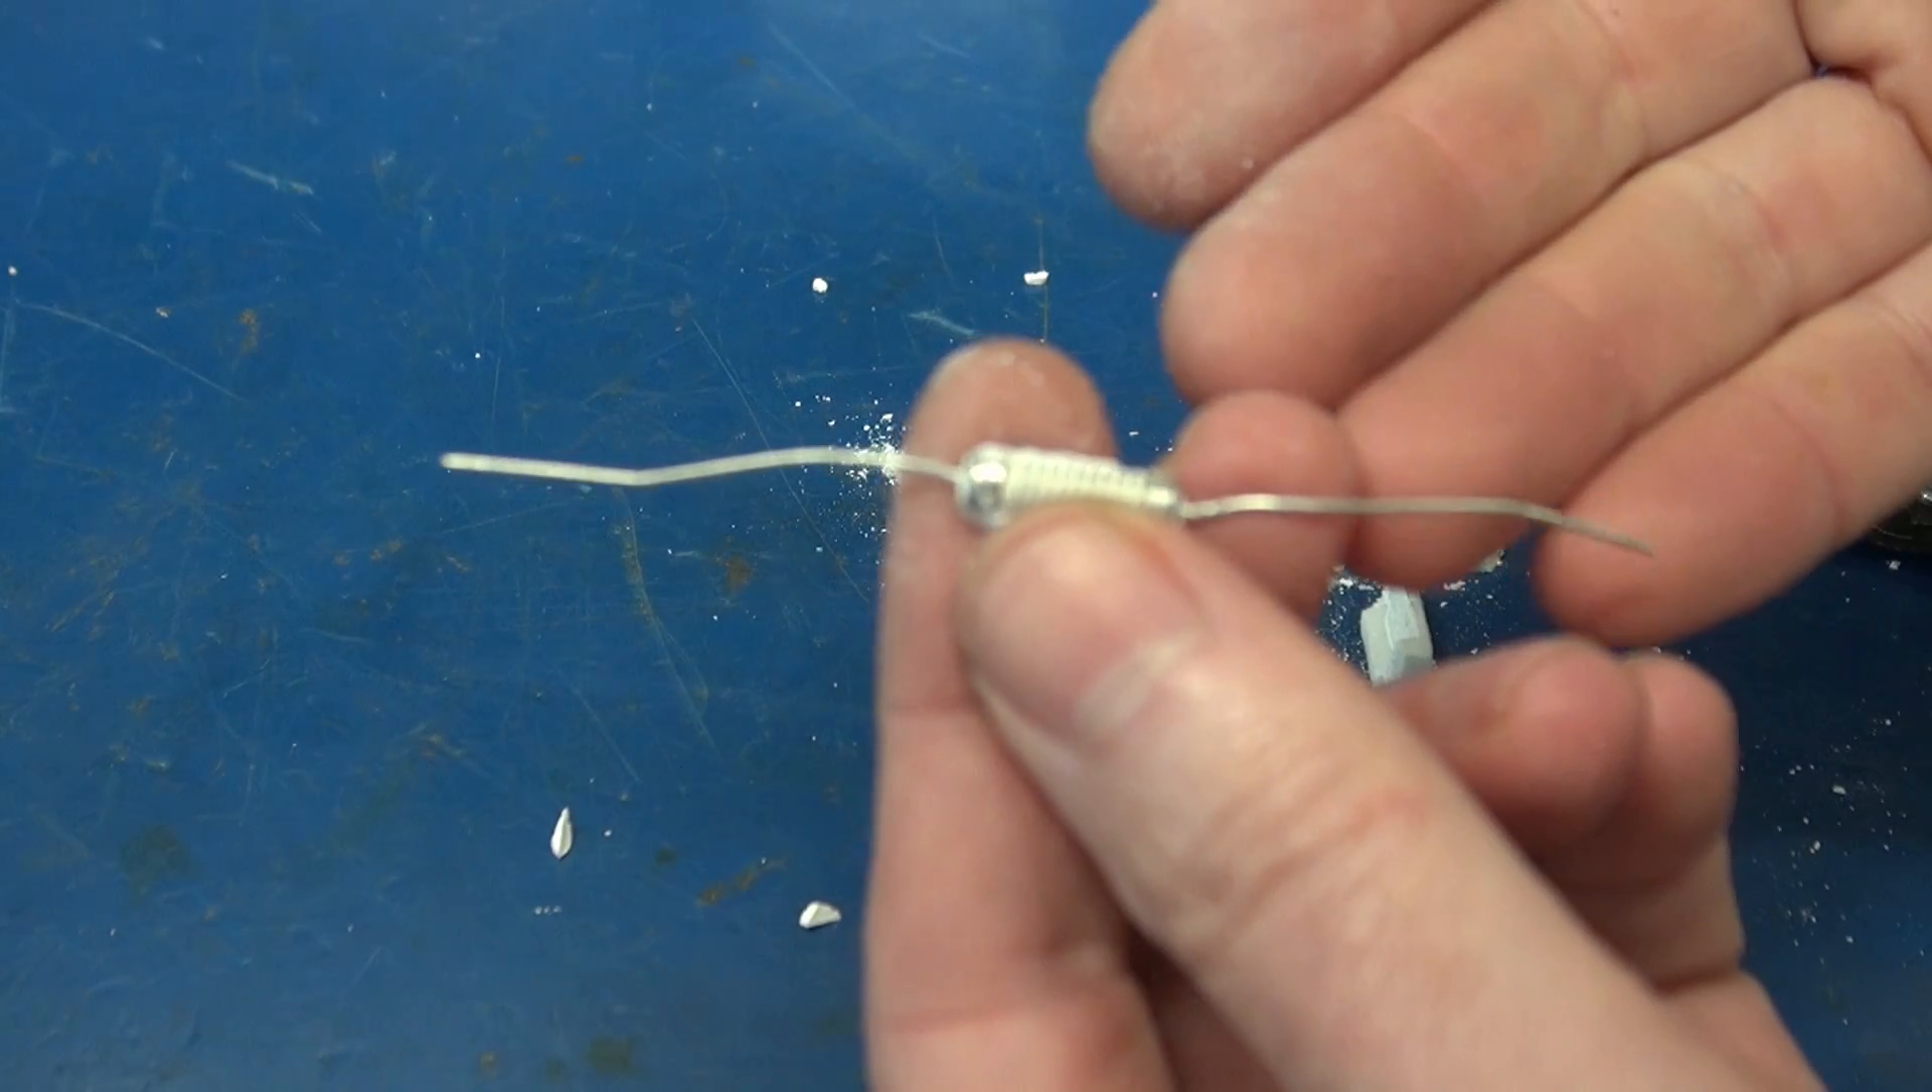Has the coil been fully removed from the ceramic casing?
Yes.